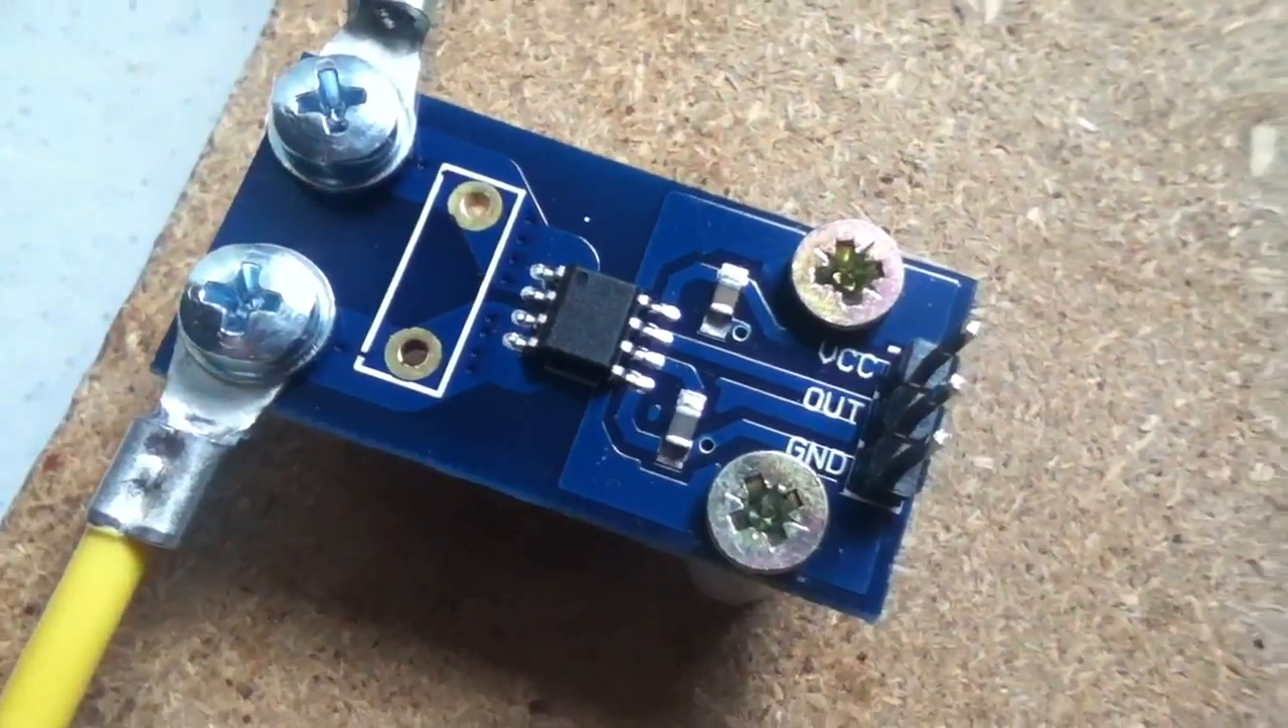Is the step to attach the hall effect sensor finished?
Yes.